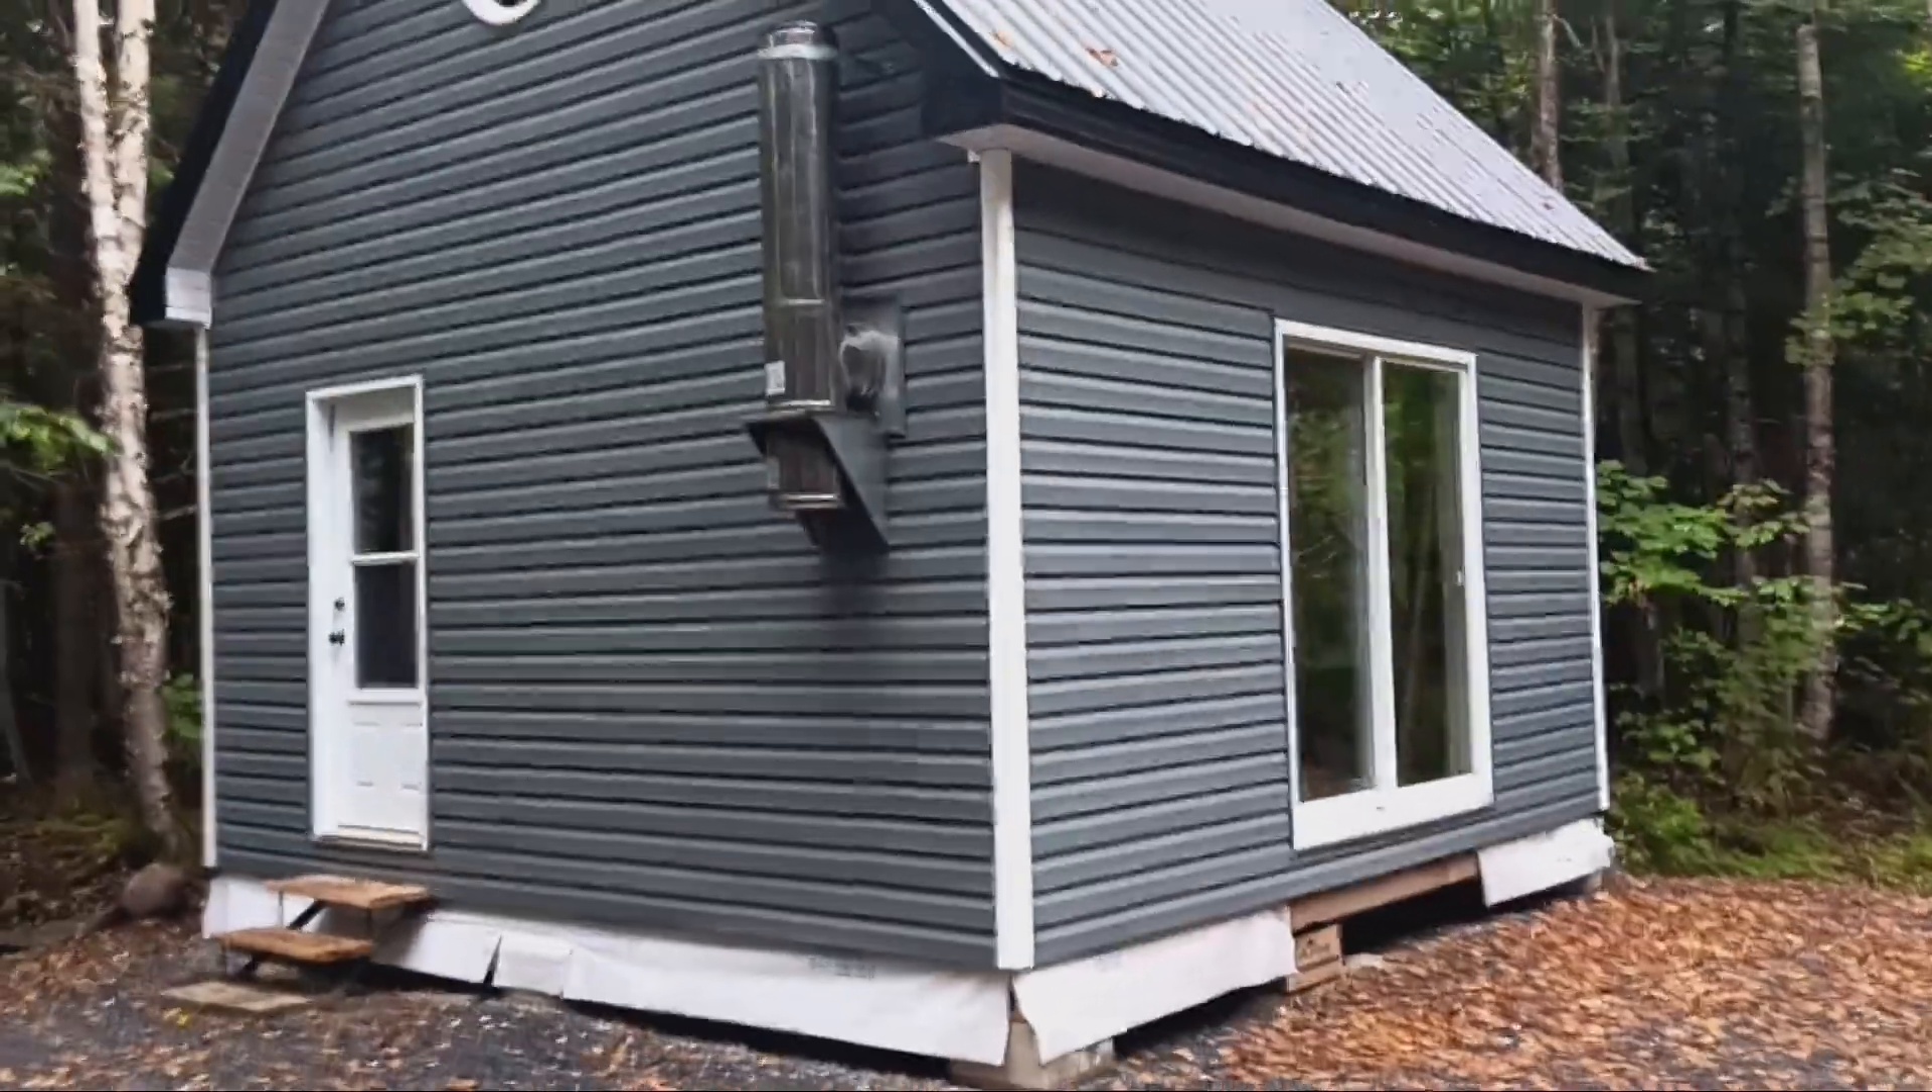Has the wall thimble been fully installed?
Yes.